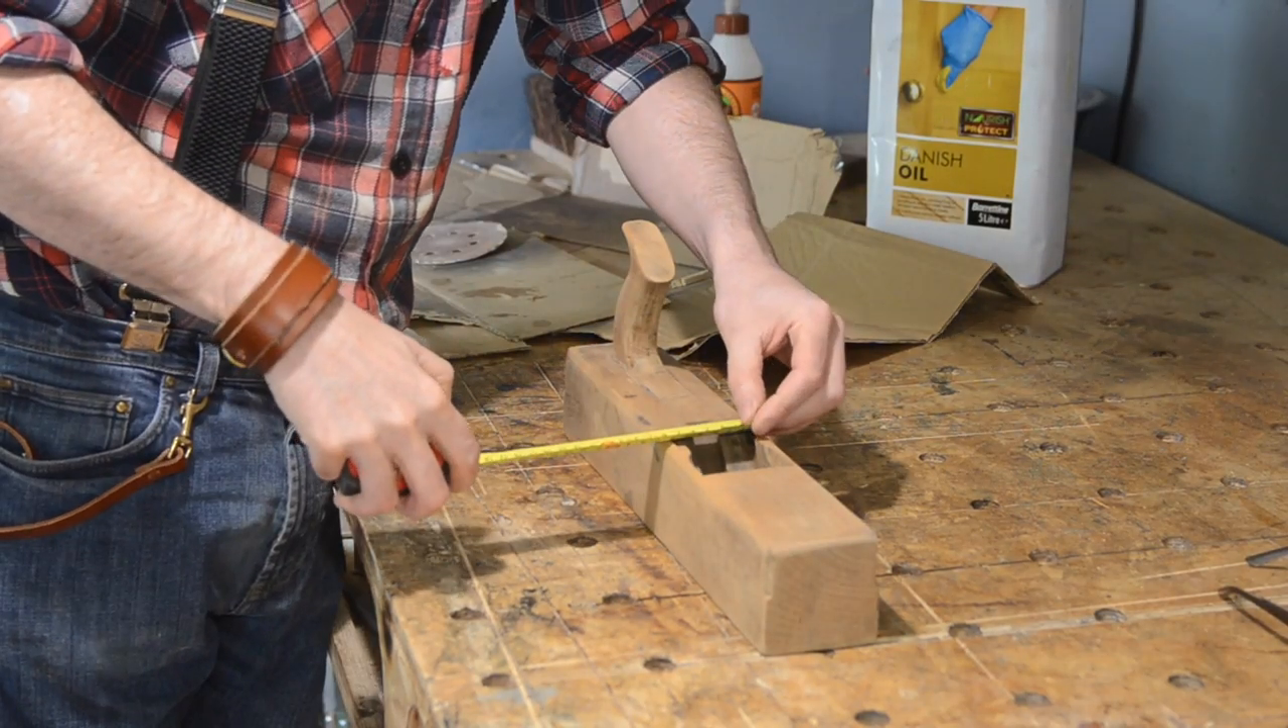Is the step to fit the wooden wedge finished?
No.